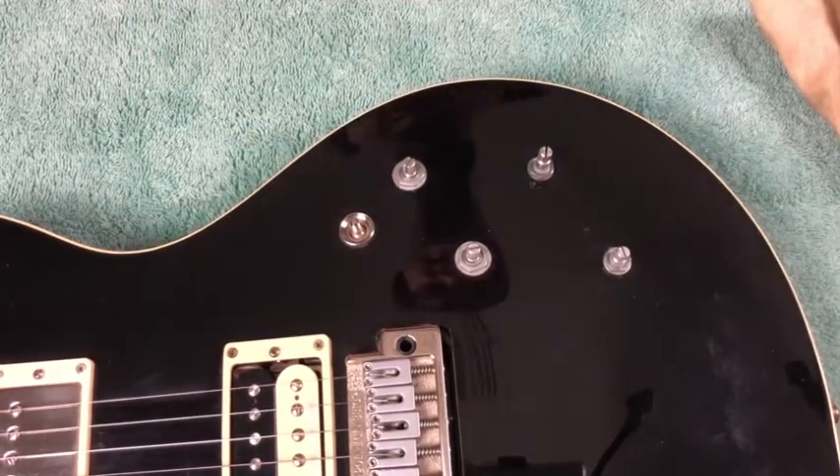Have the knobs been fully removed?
Yes.